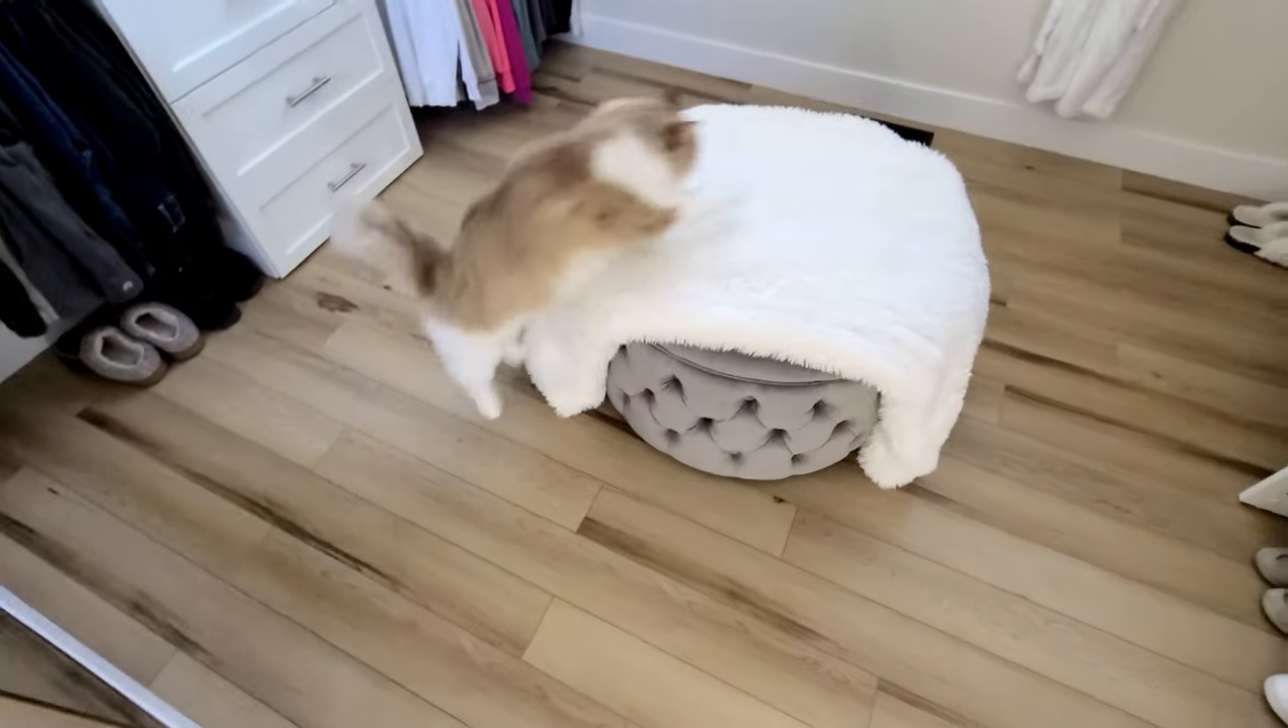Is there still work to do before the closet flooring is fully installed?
No.